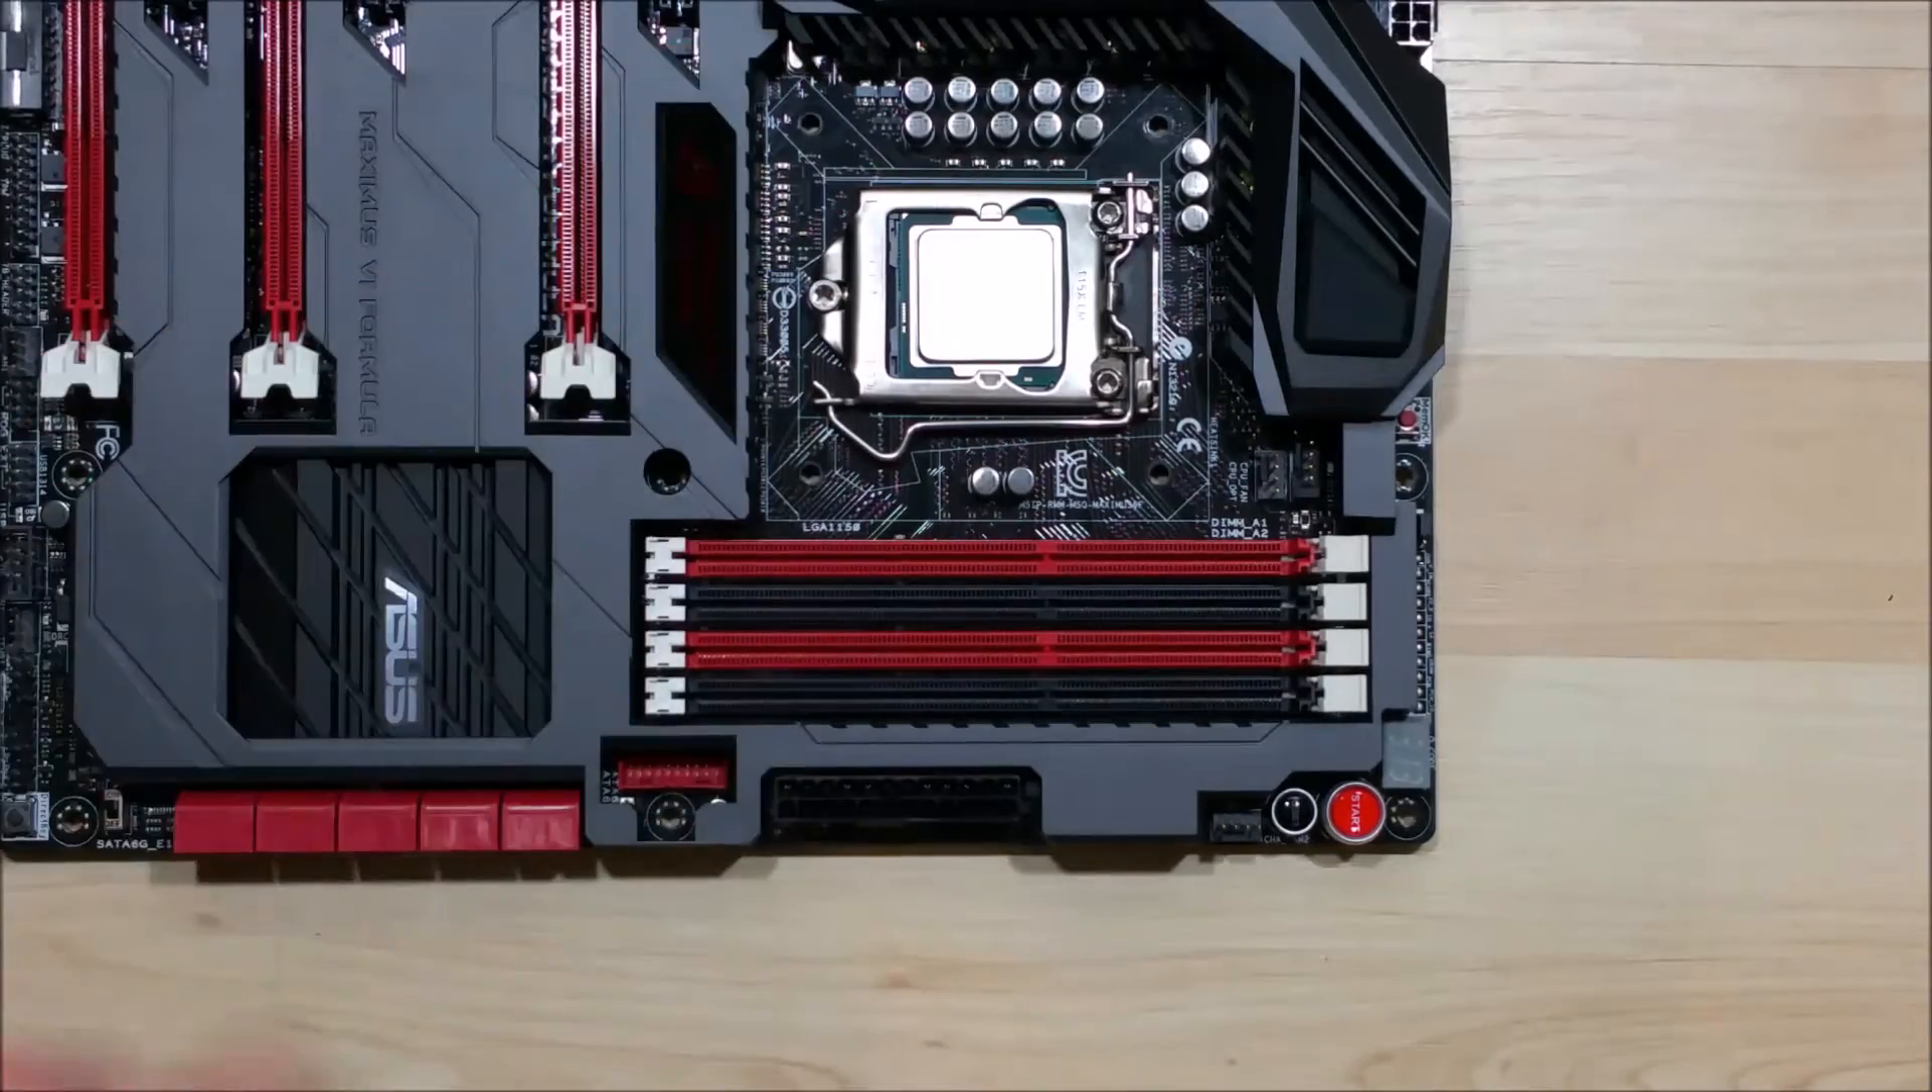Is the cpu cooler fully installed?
No.